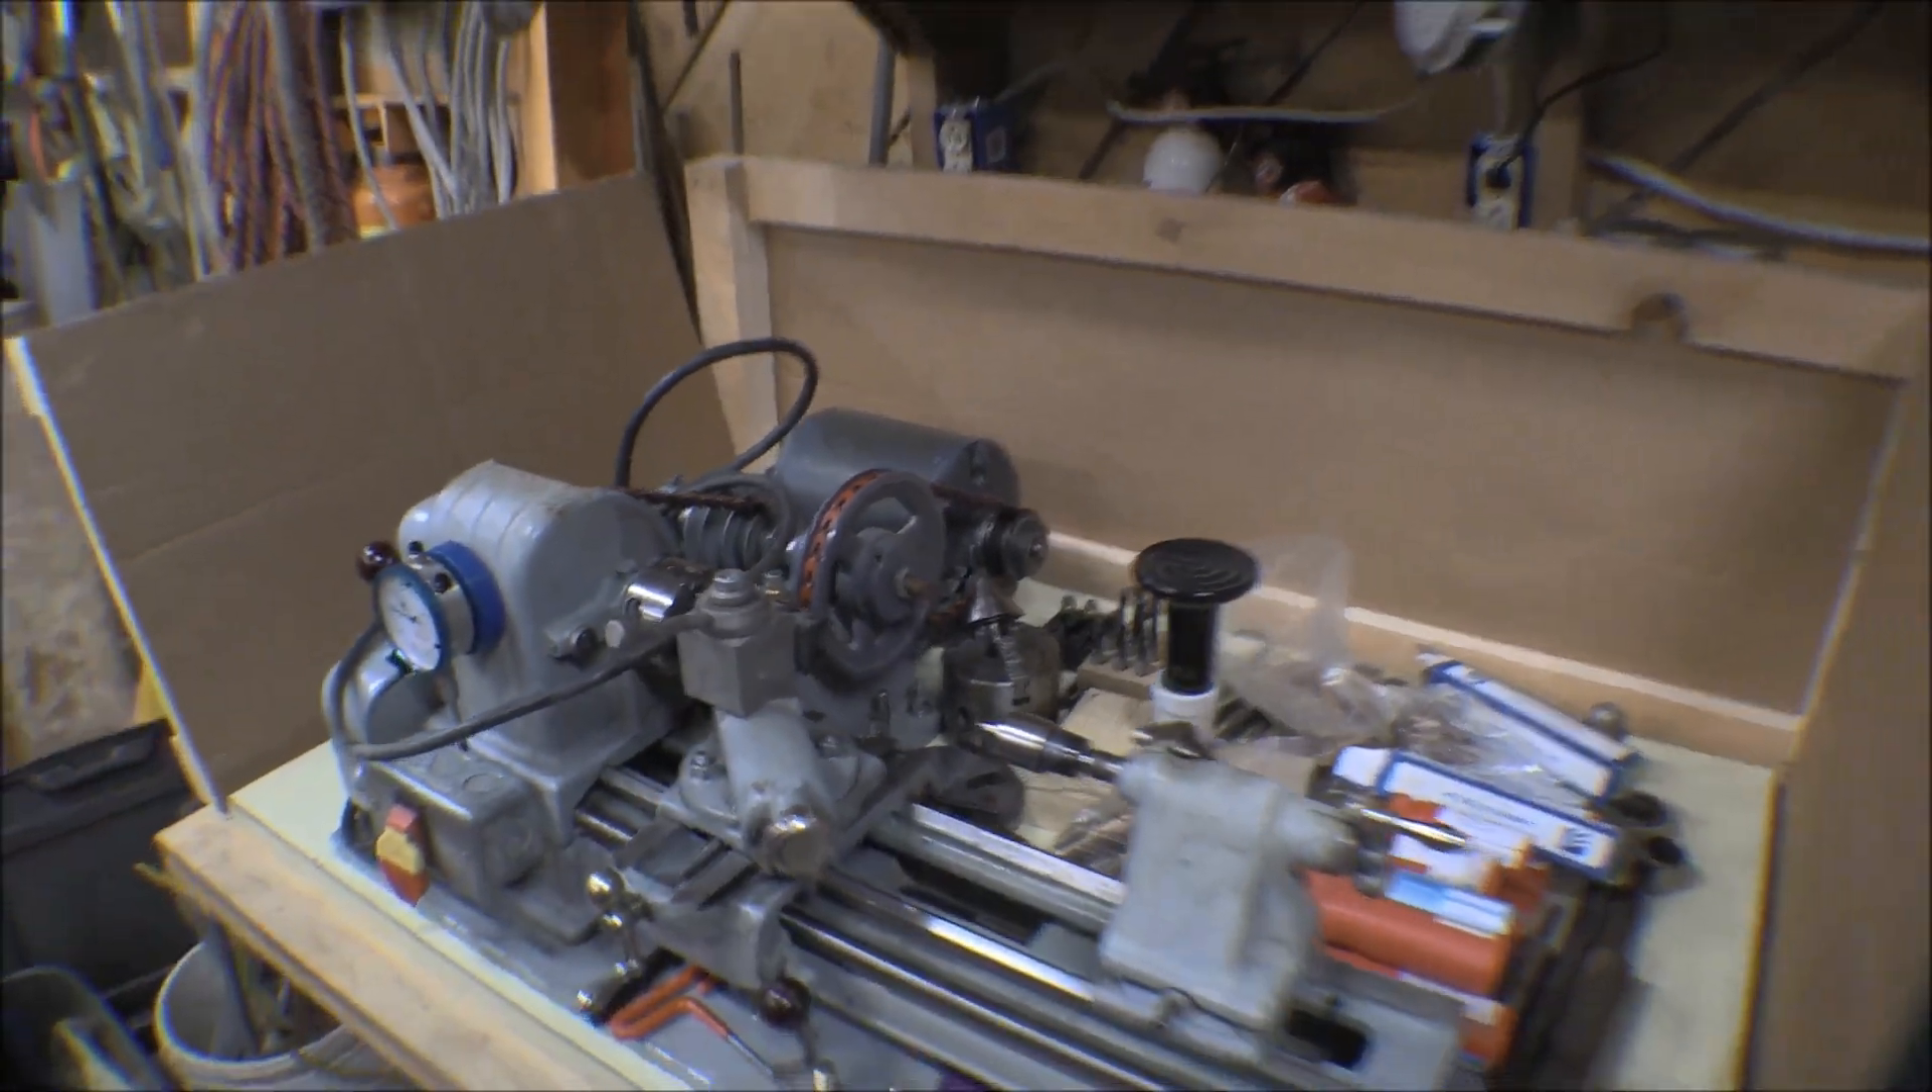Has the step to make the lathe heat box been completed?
No.